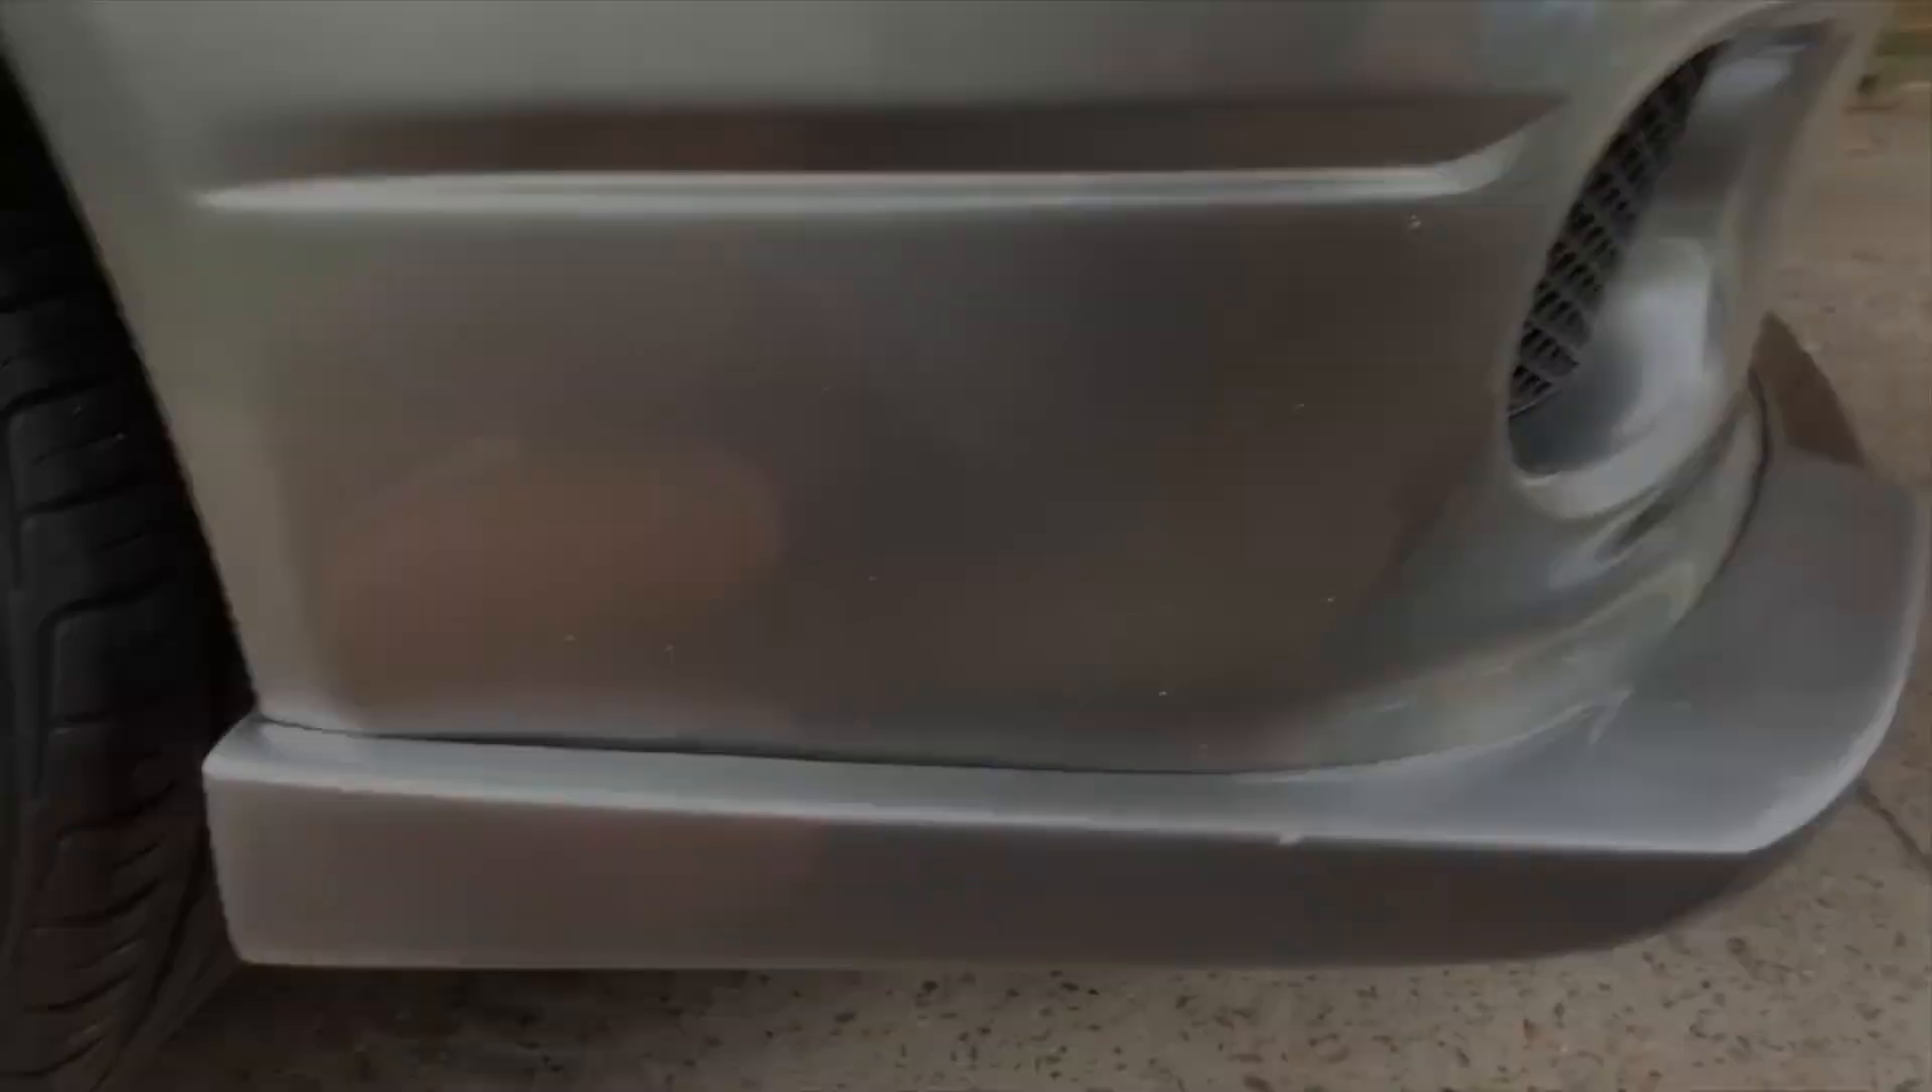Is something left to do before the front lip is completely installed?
No.